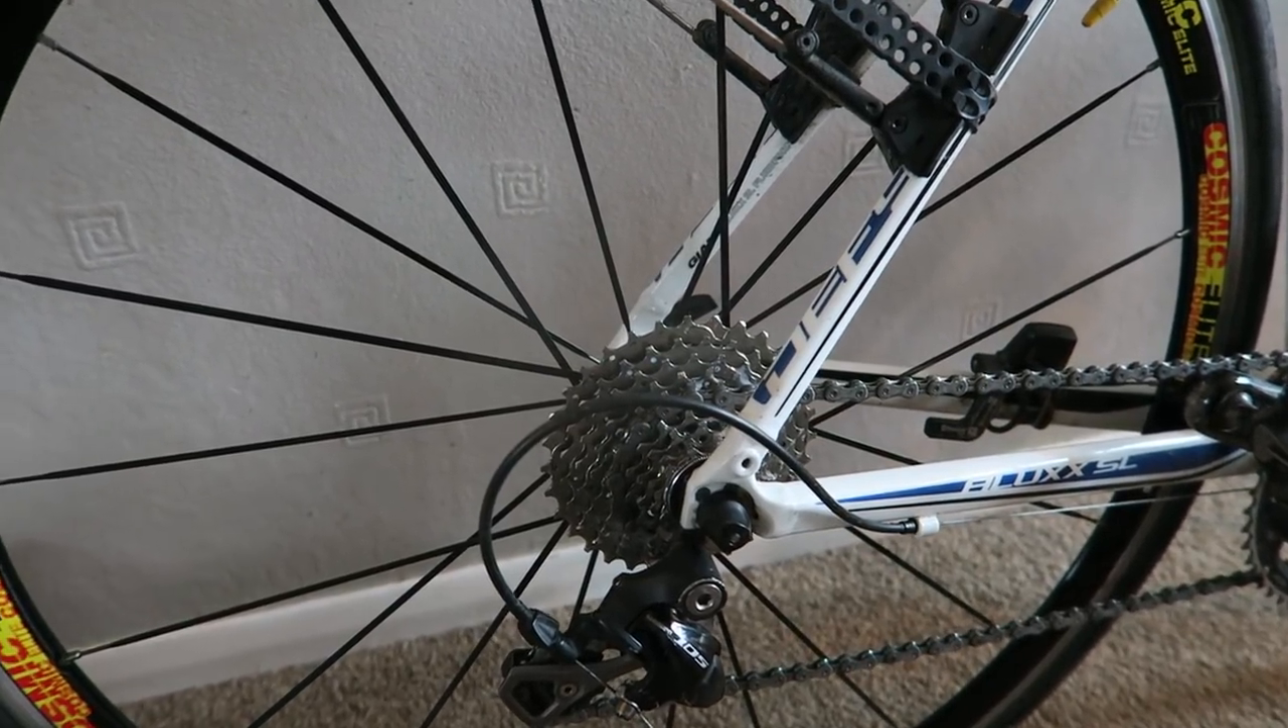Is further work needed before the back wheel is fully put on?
No.